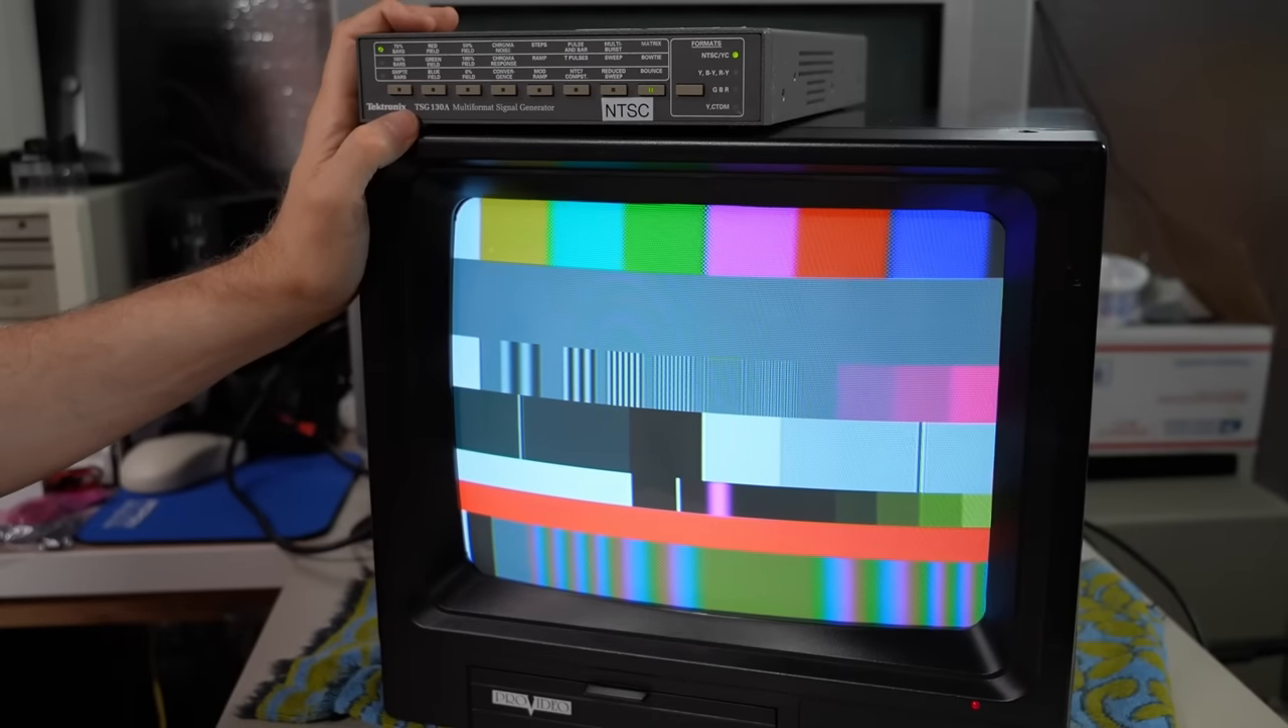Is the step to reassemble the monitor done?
Yes.